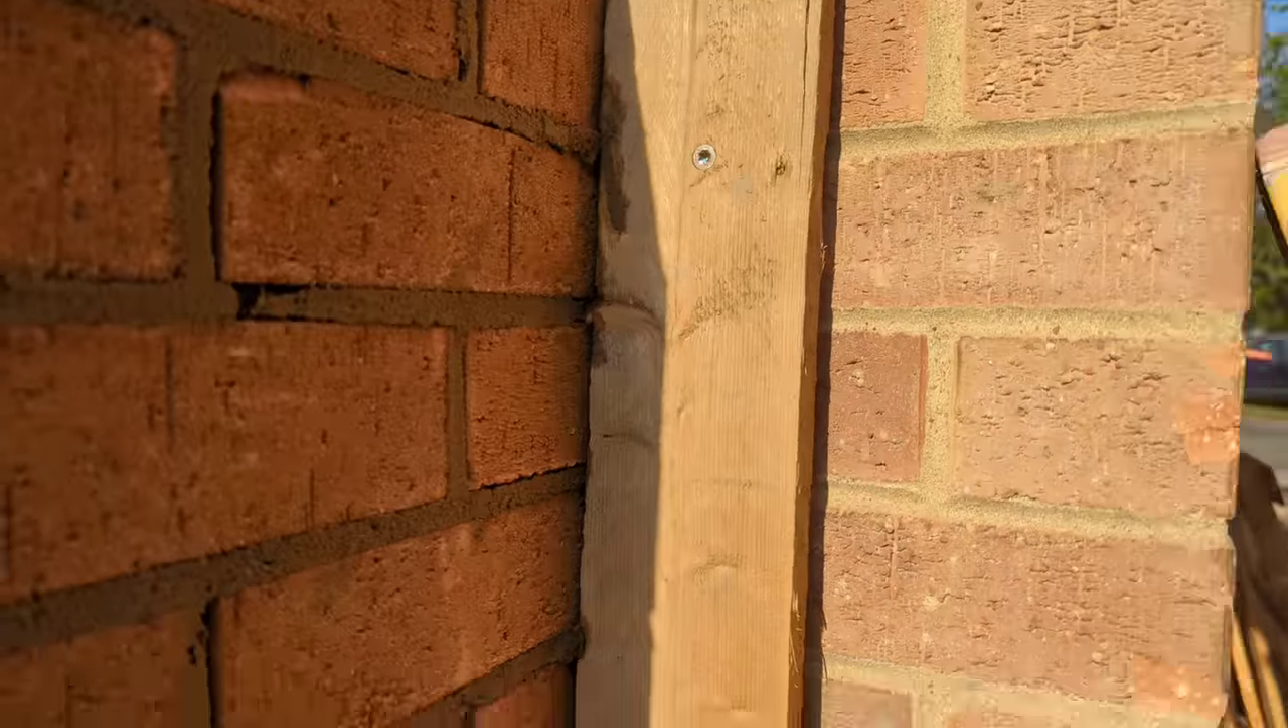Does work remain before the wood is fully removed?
Yes.